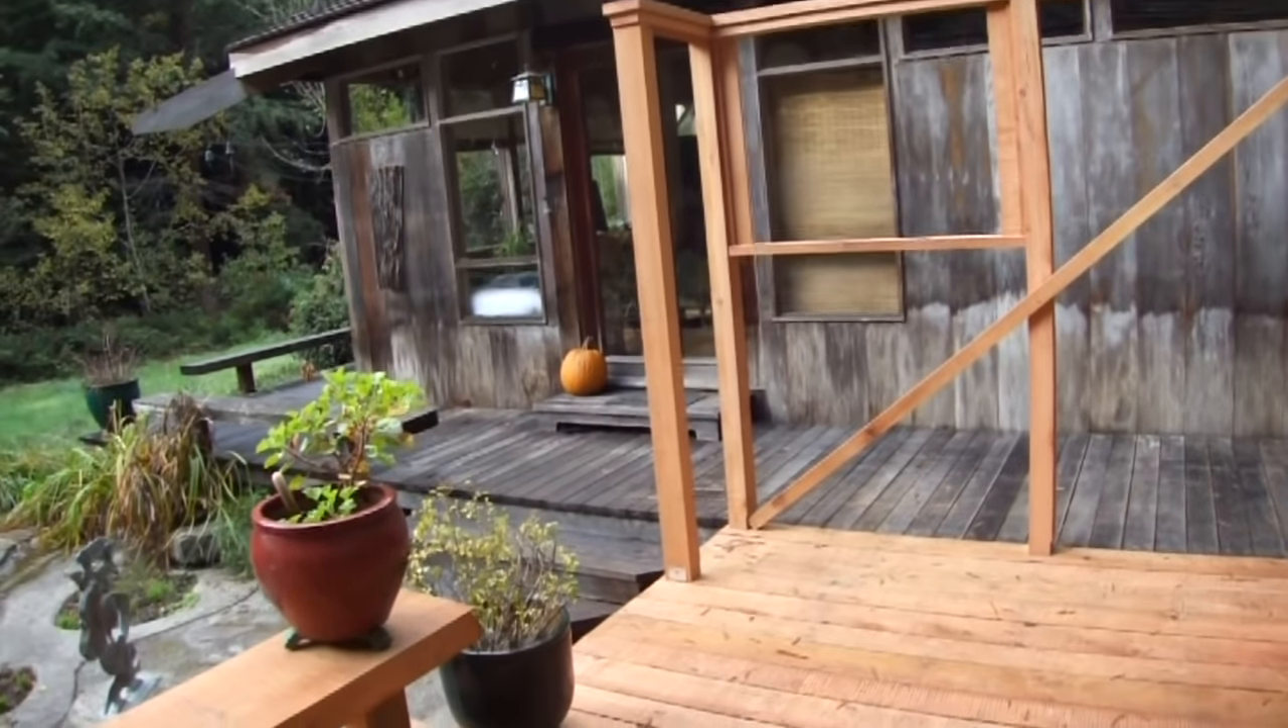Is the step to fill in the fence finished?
No.